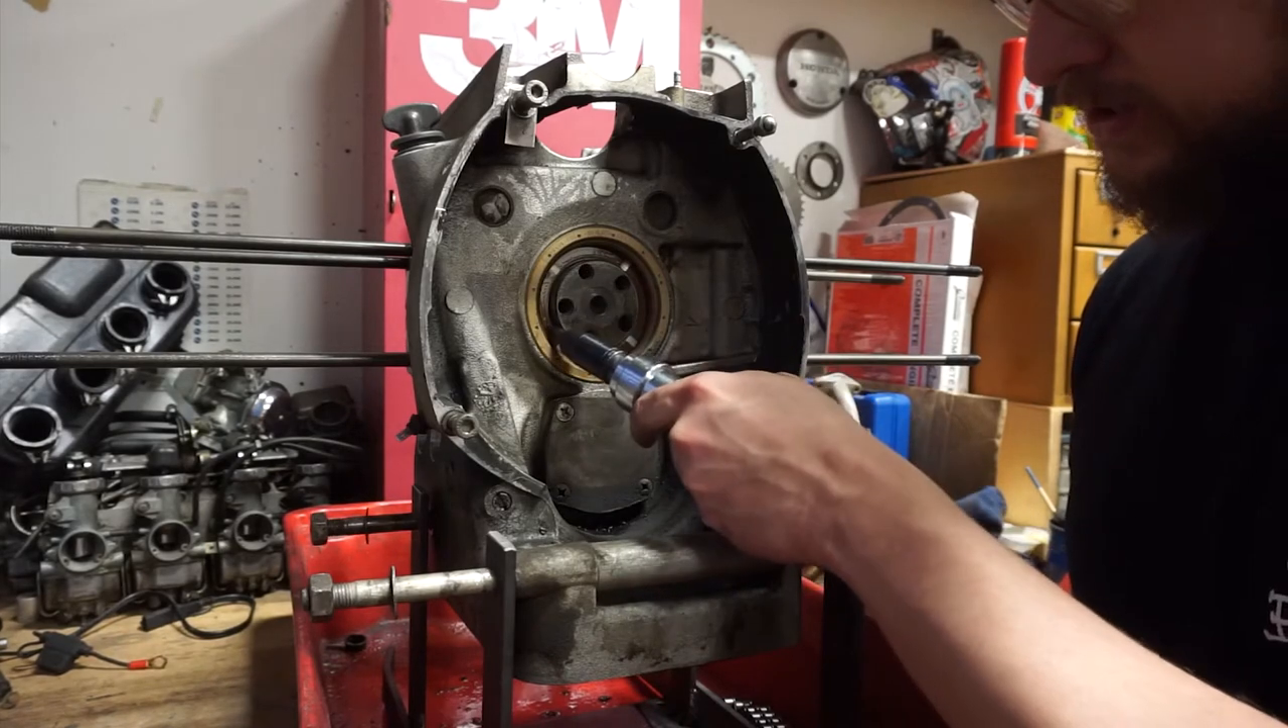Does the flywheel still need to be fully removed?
No.